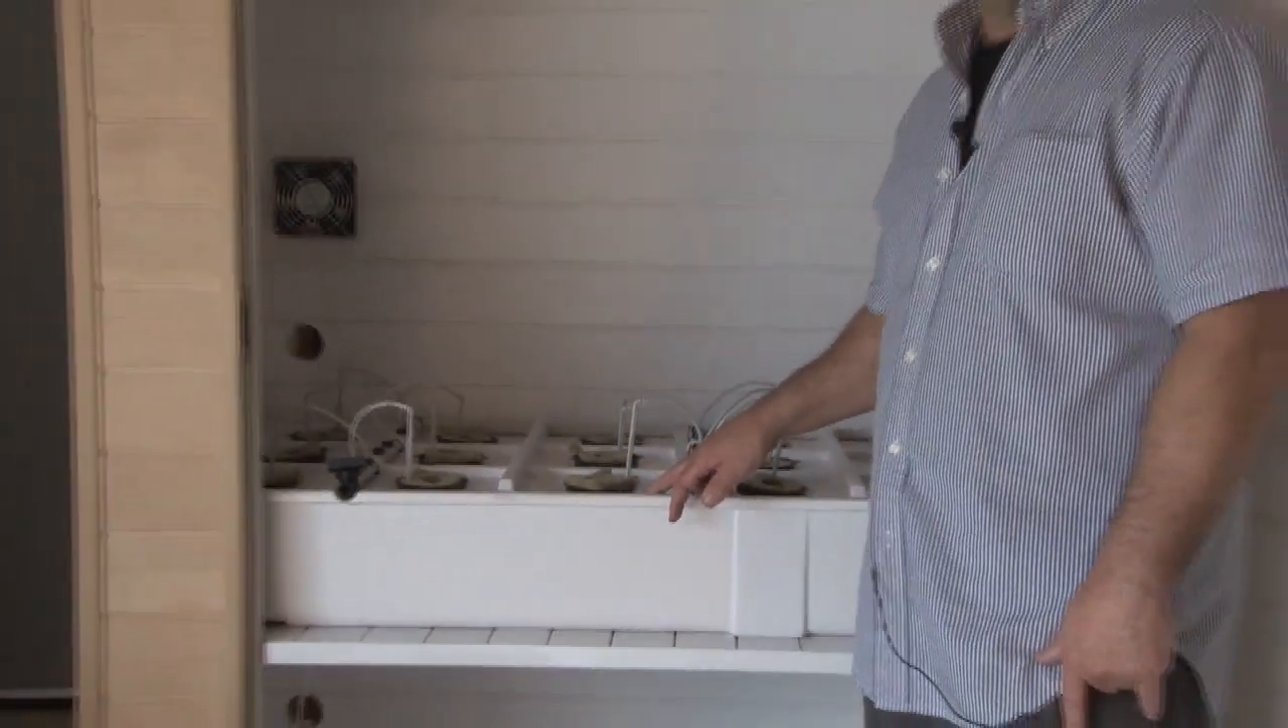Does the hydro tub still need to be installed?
No.